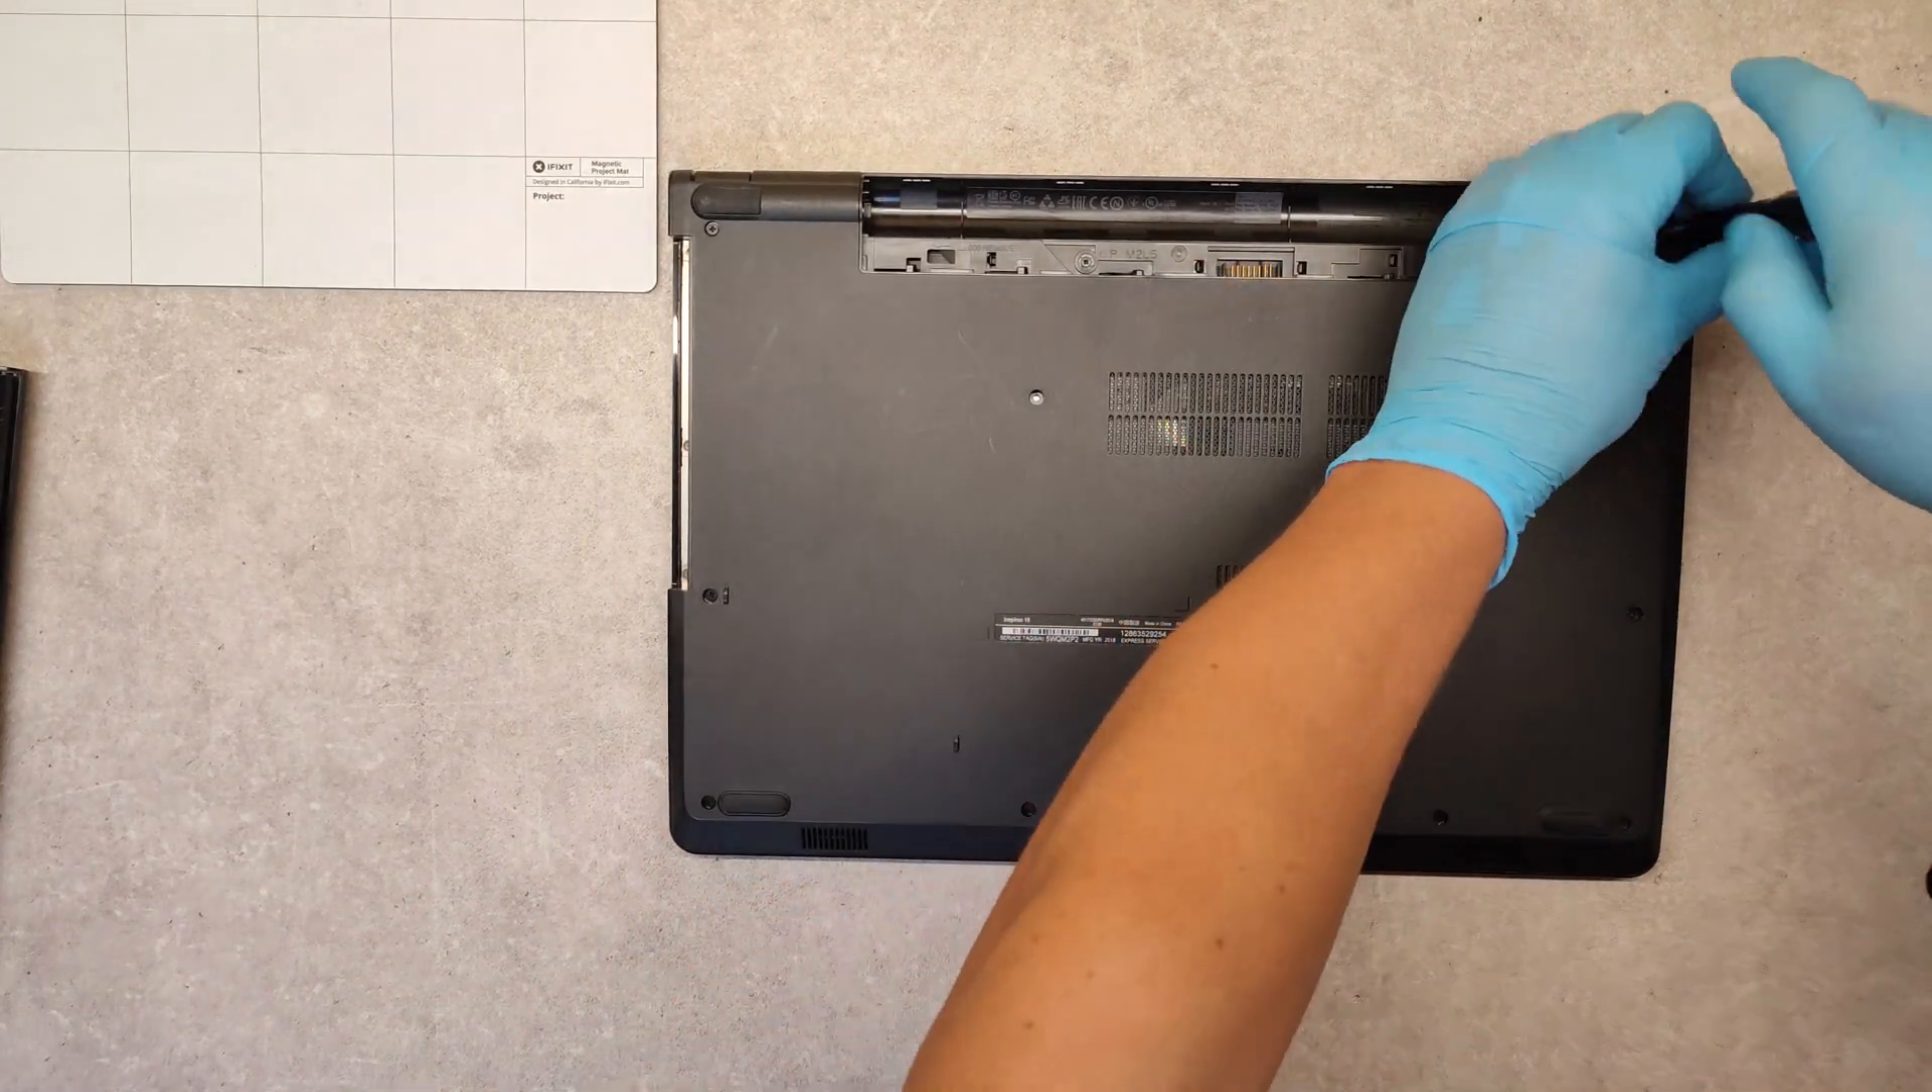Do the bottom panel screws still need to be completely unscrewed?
Yes.